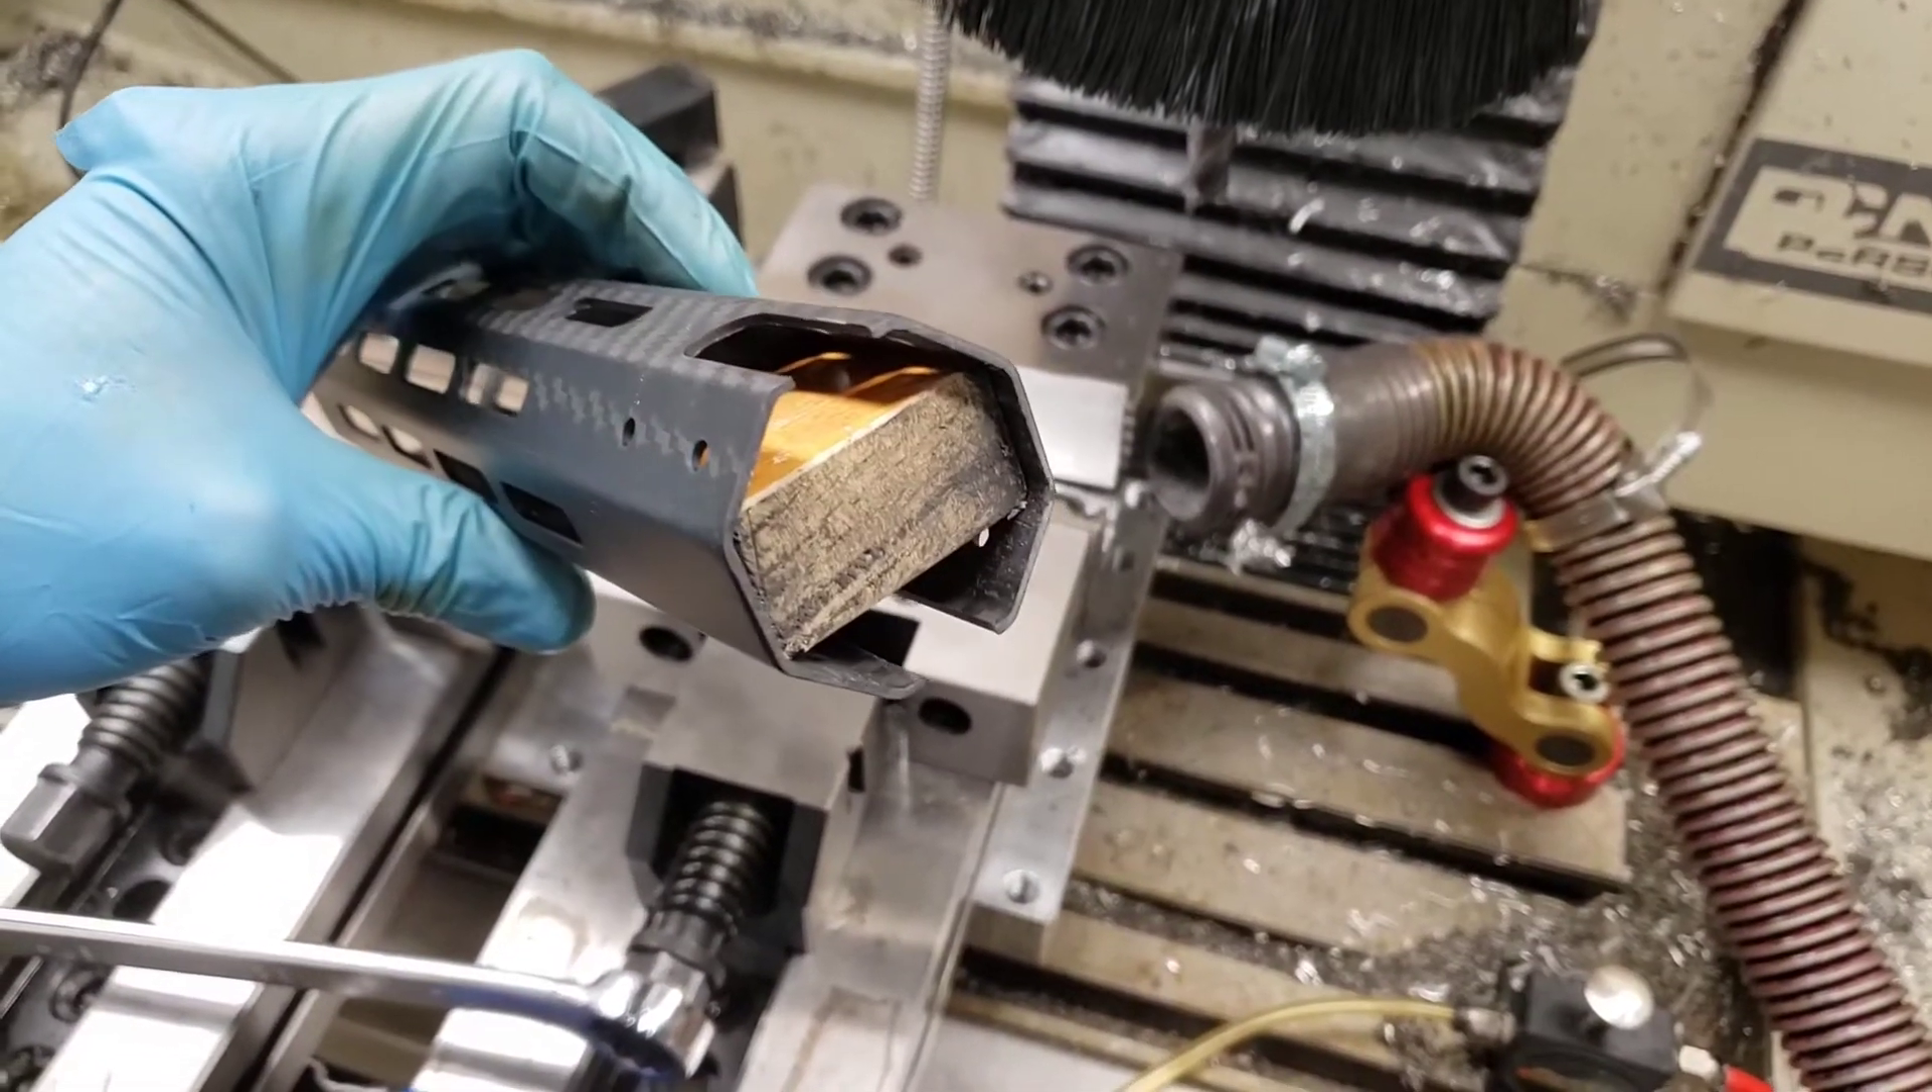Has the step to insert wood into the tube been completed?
Yes.